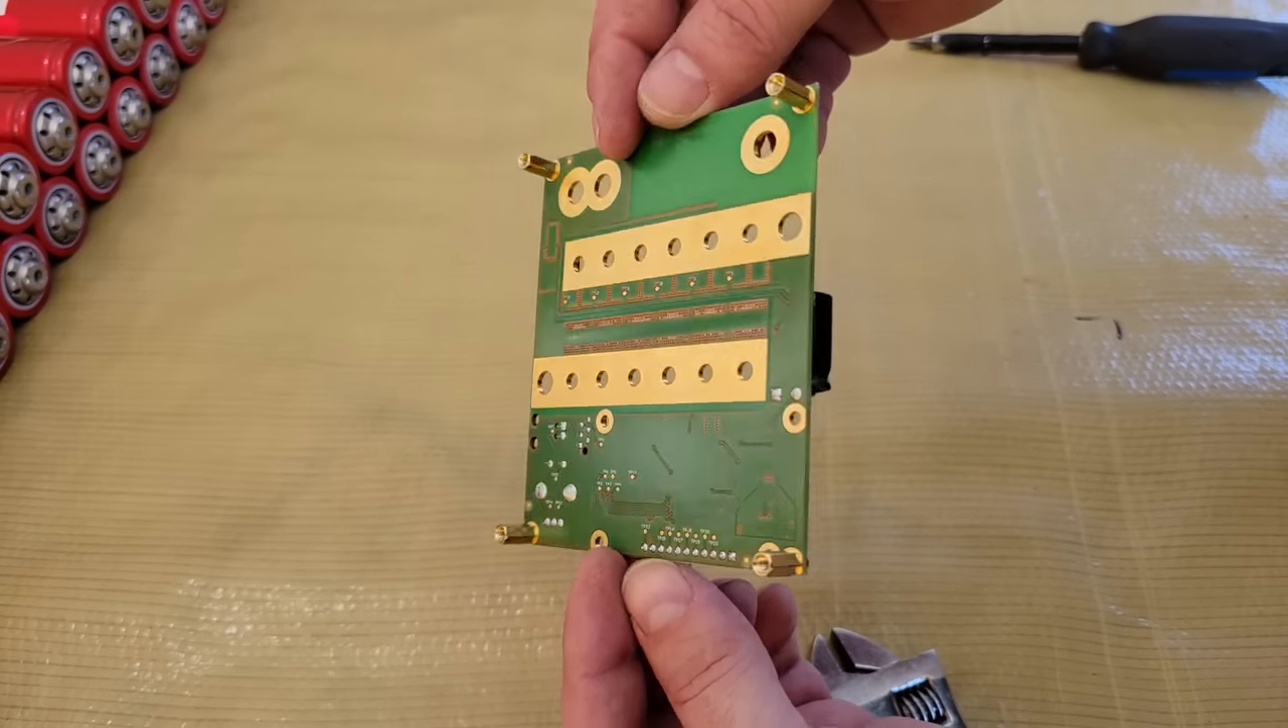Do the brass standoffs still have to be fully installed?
No.